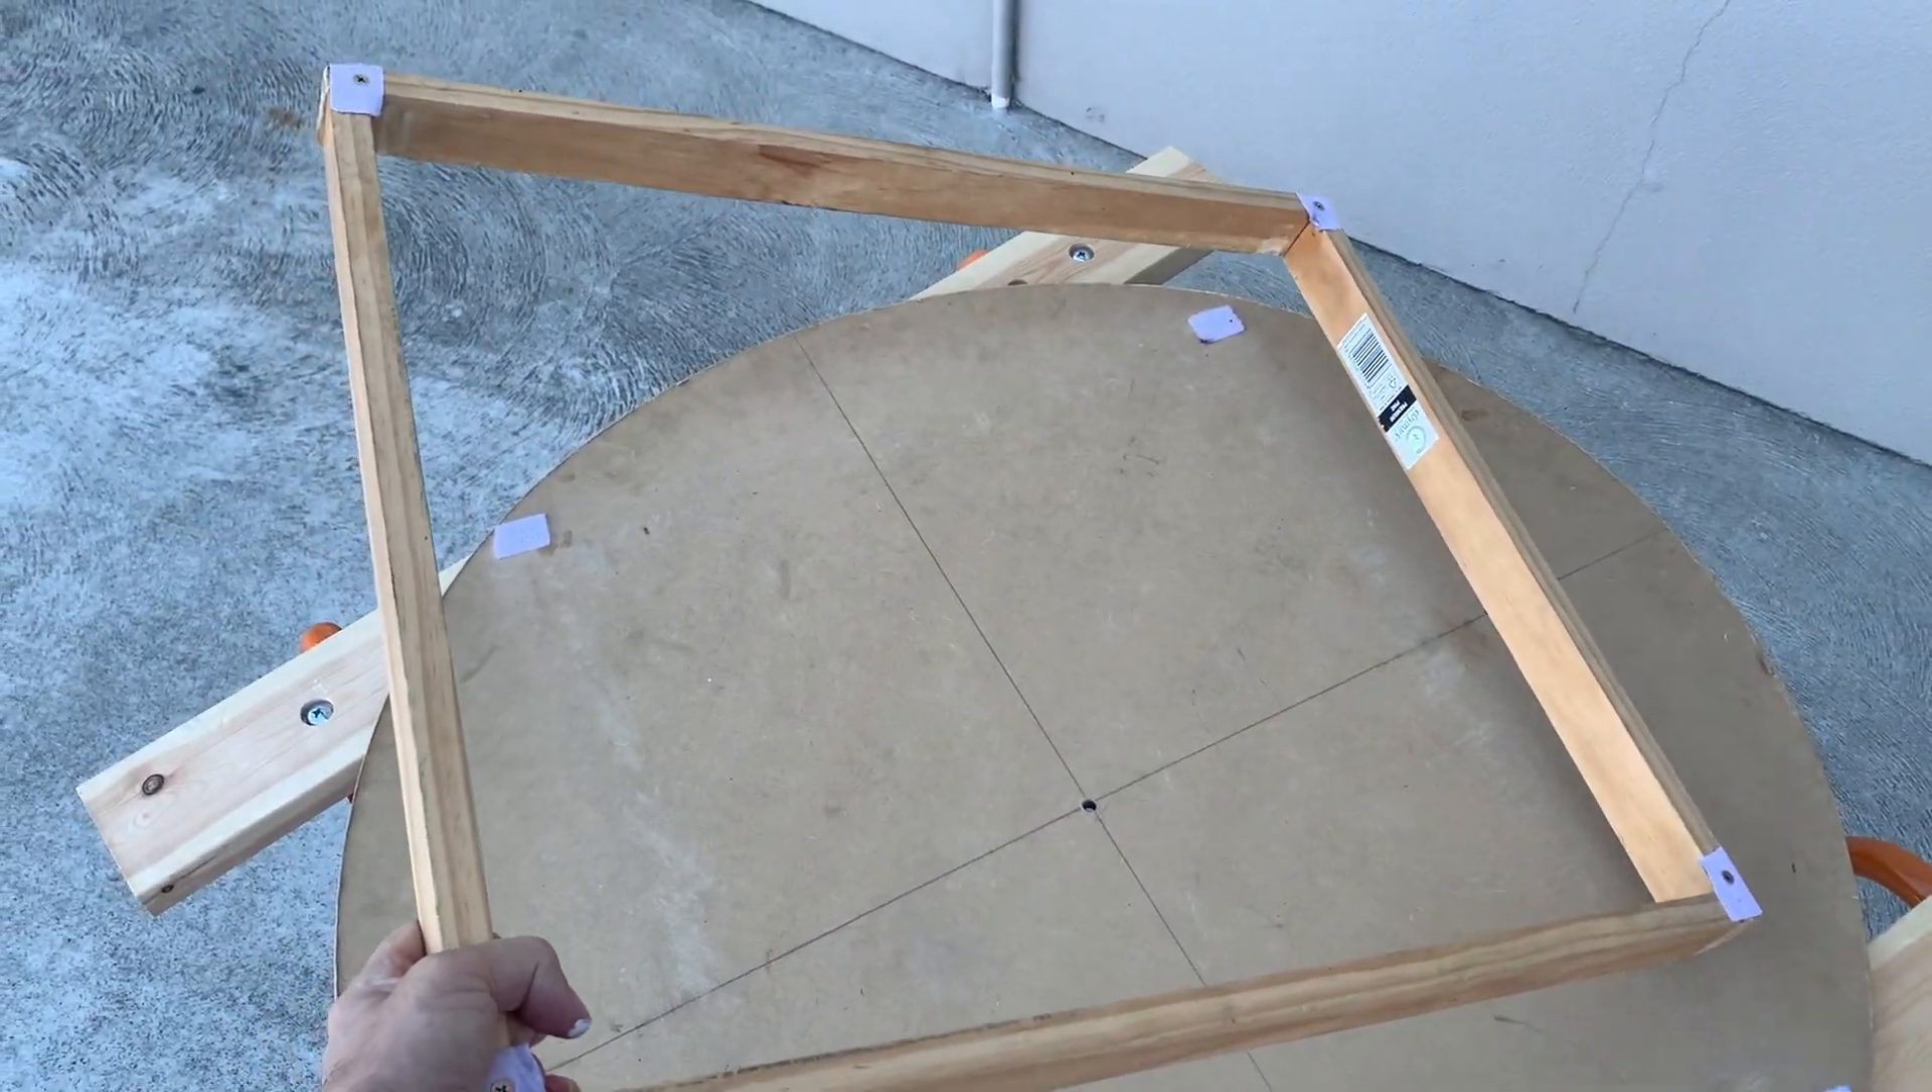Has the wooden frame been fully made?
Yes.